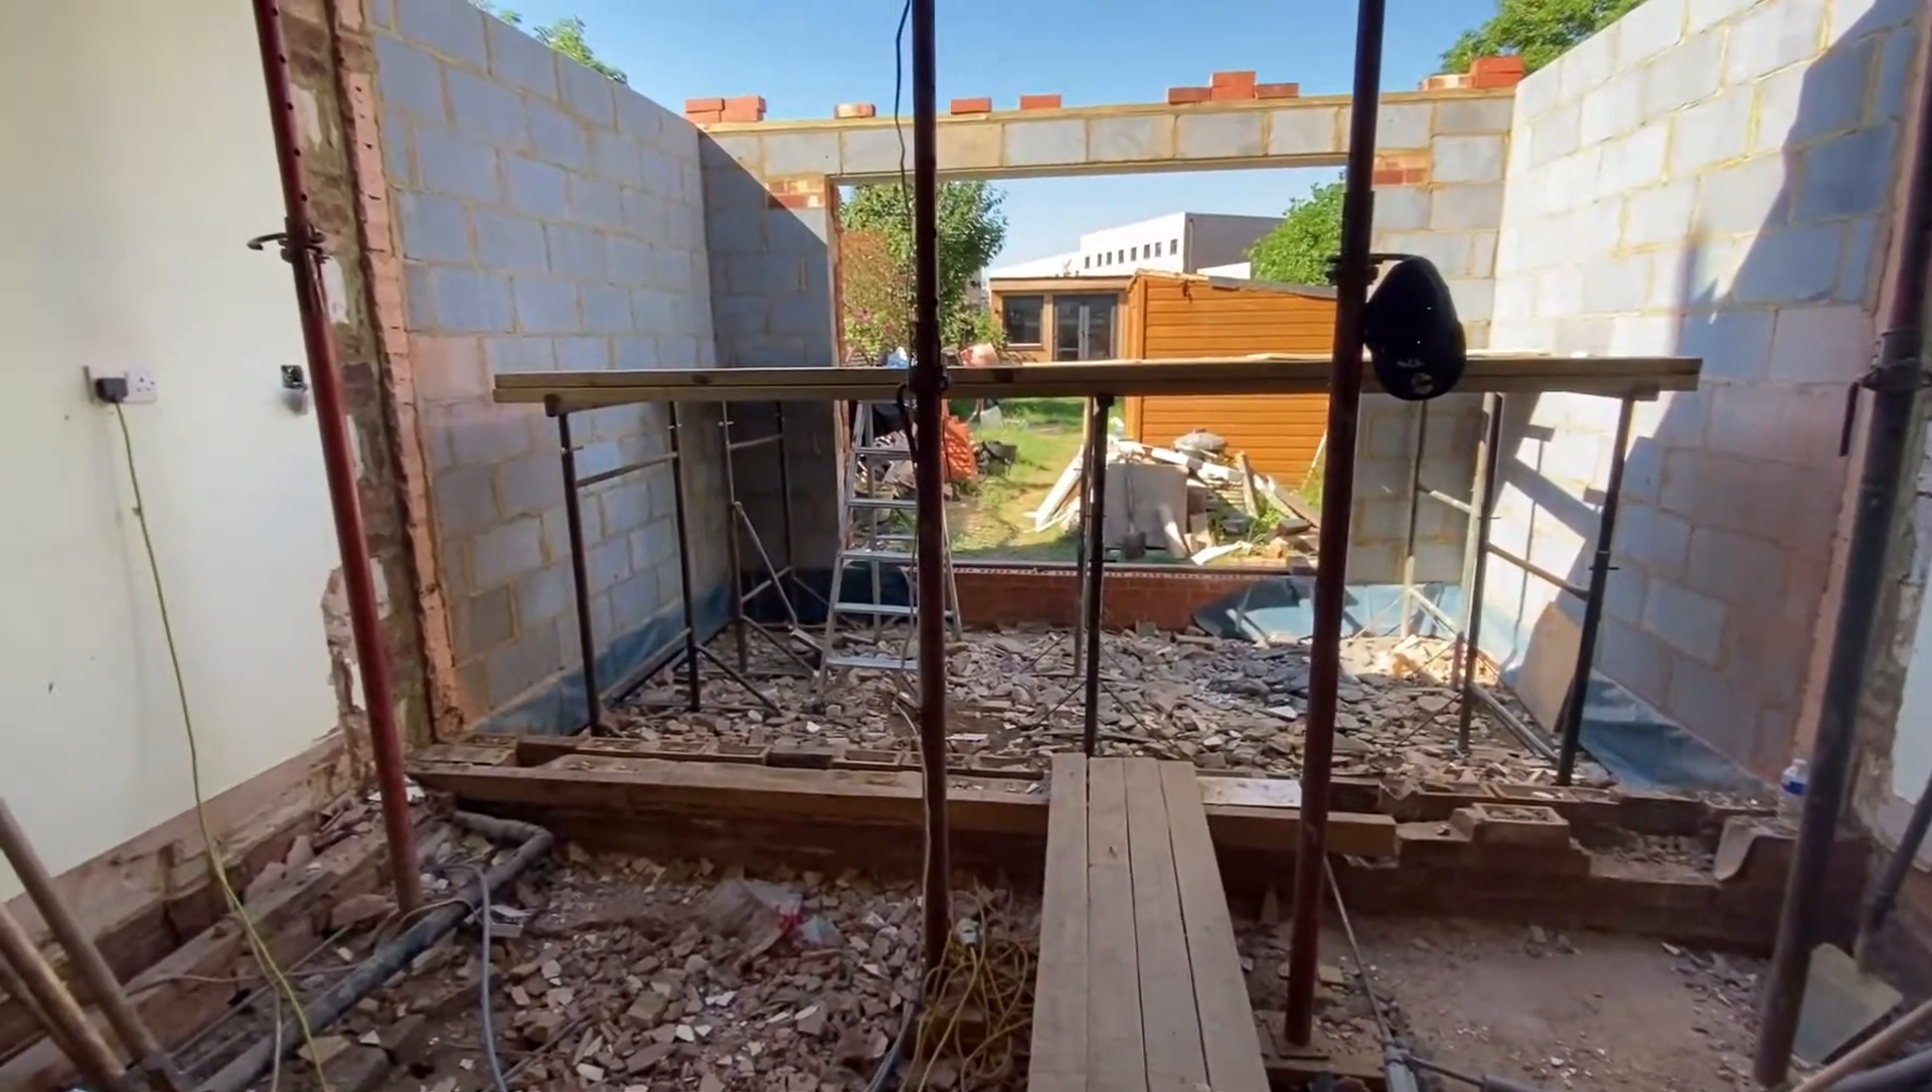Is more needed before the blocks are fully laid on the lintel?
No.